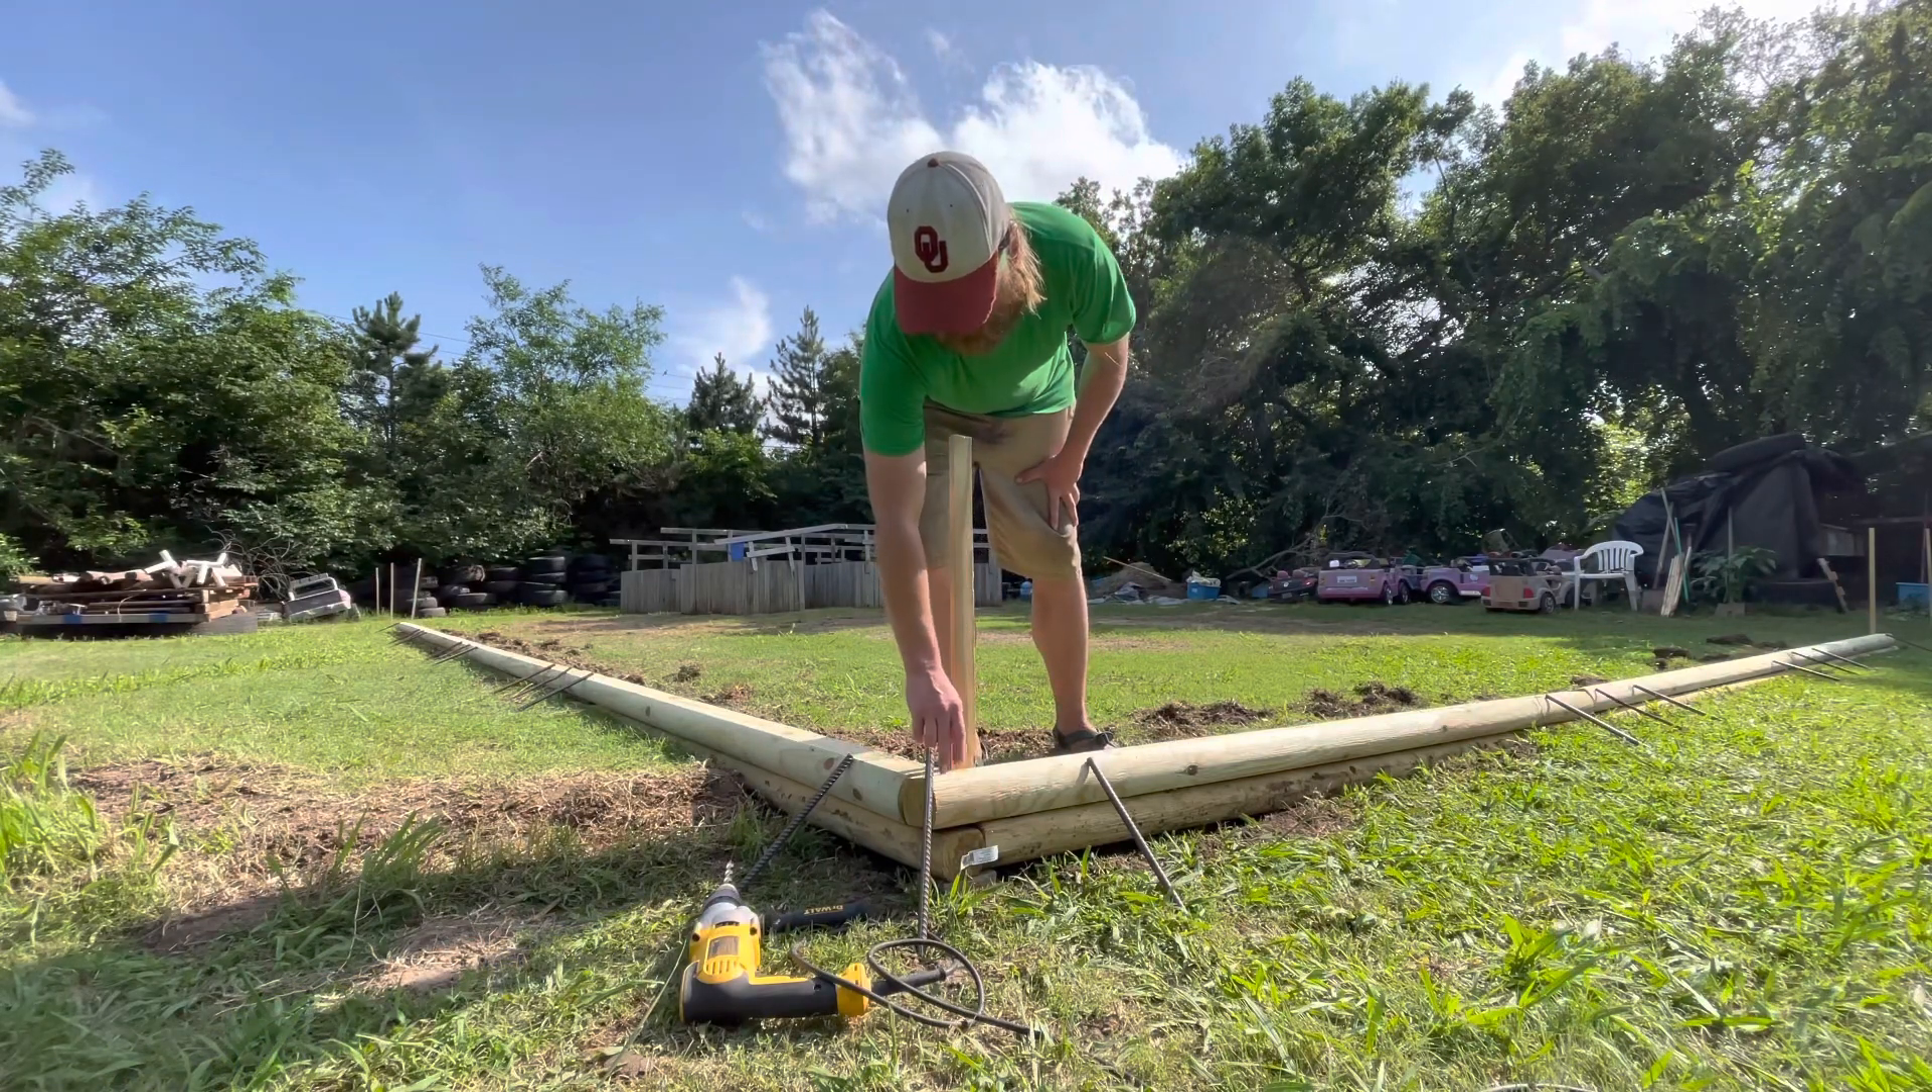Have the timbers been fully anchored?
No.